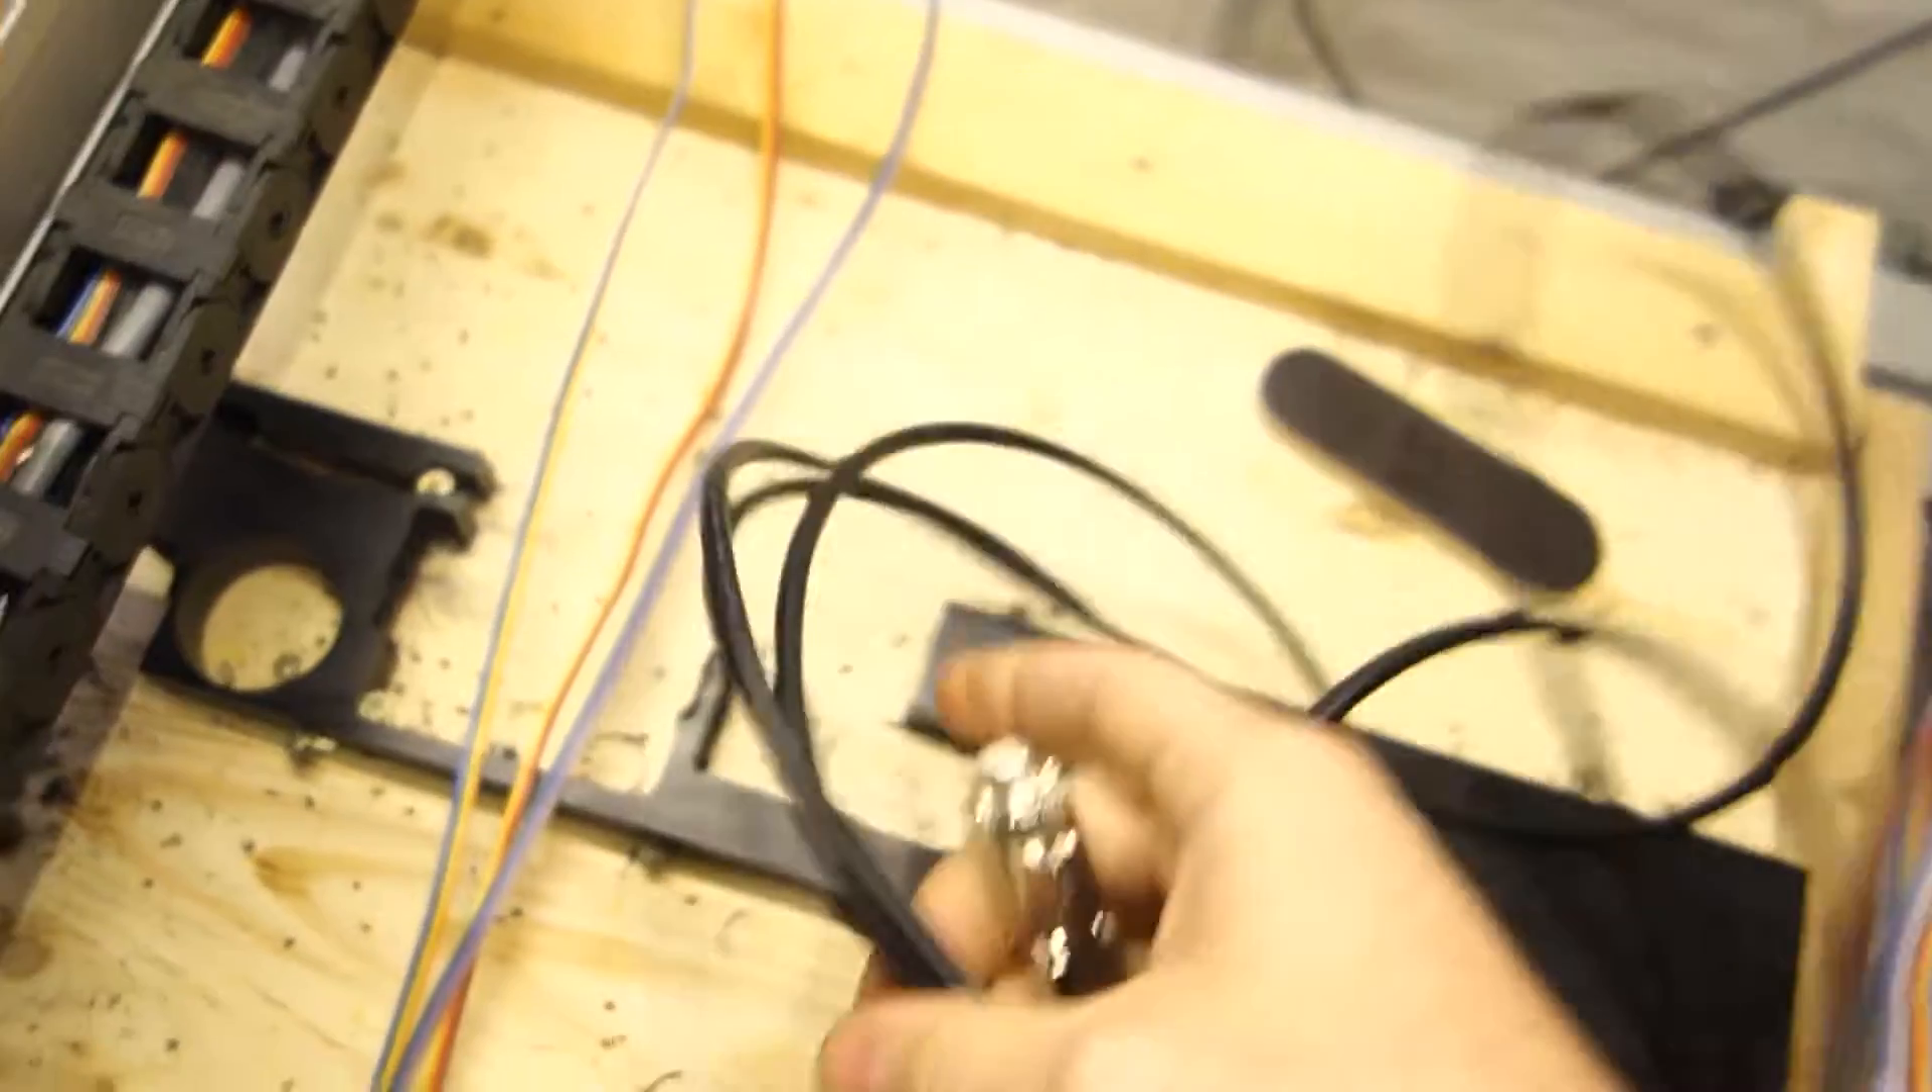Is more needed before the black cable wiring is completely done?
Yes.